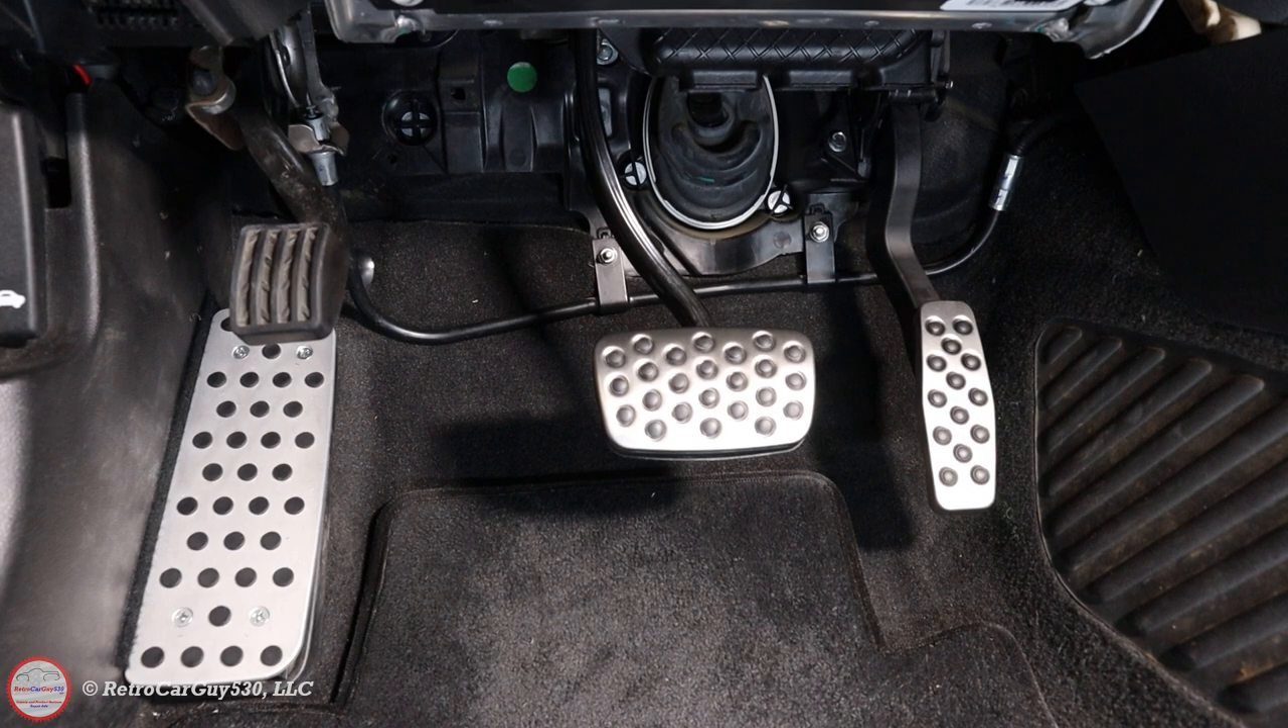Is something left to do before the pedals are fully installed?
No.